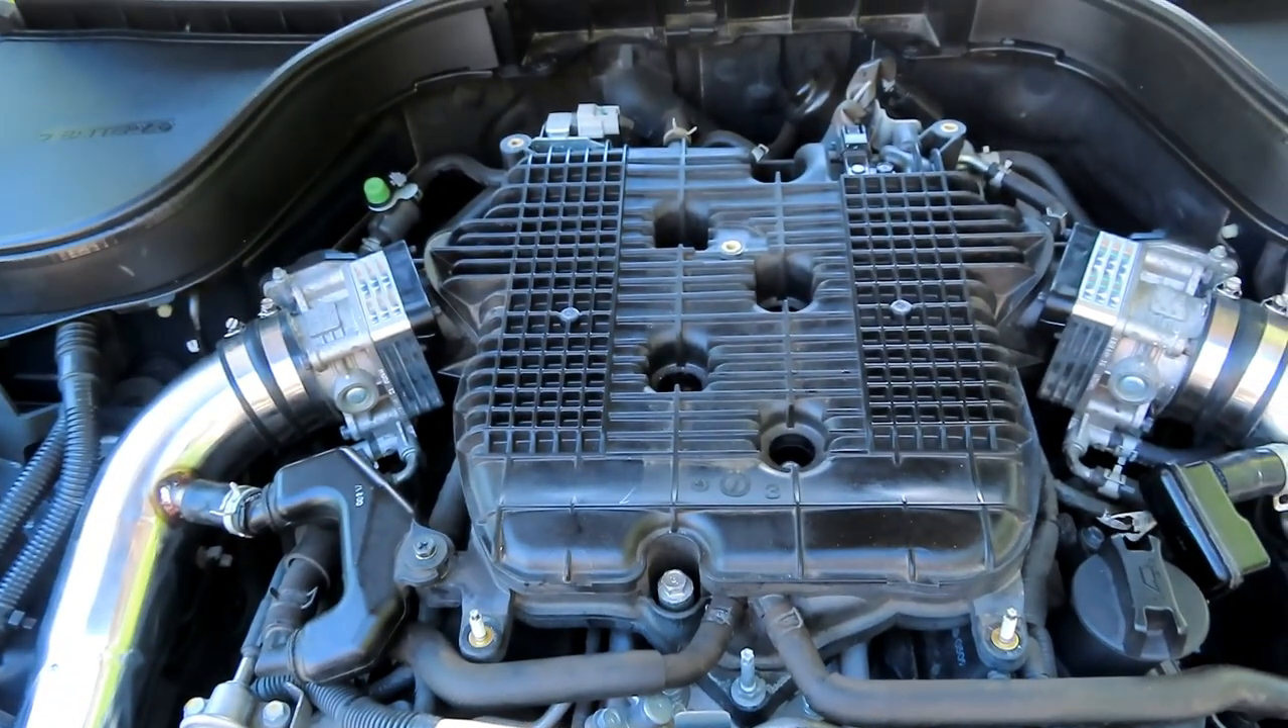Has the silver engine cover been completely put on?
No.